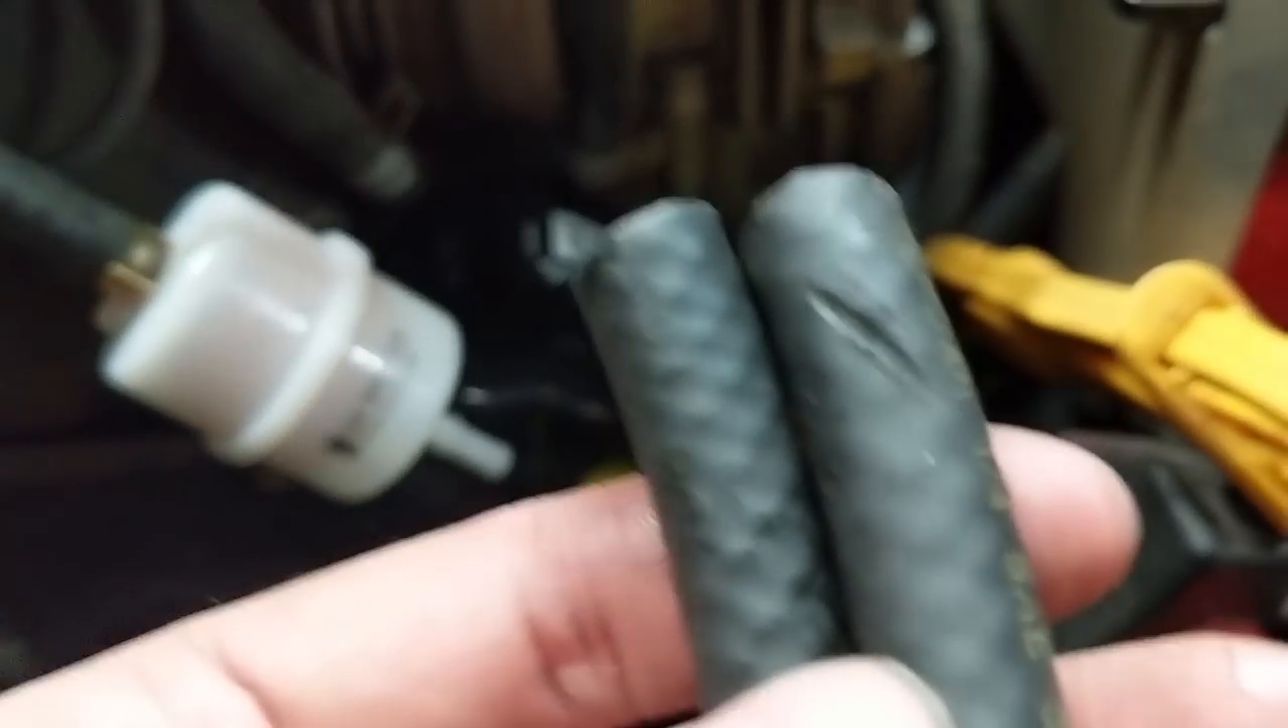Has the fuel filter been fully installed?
No.